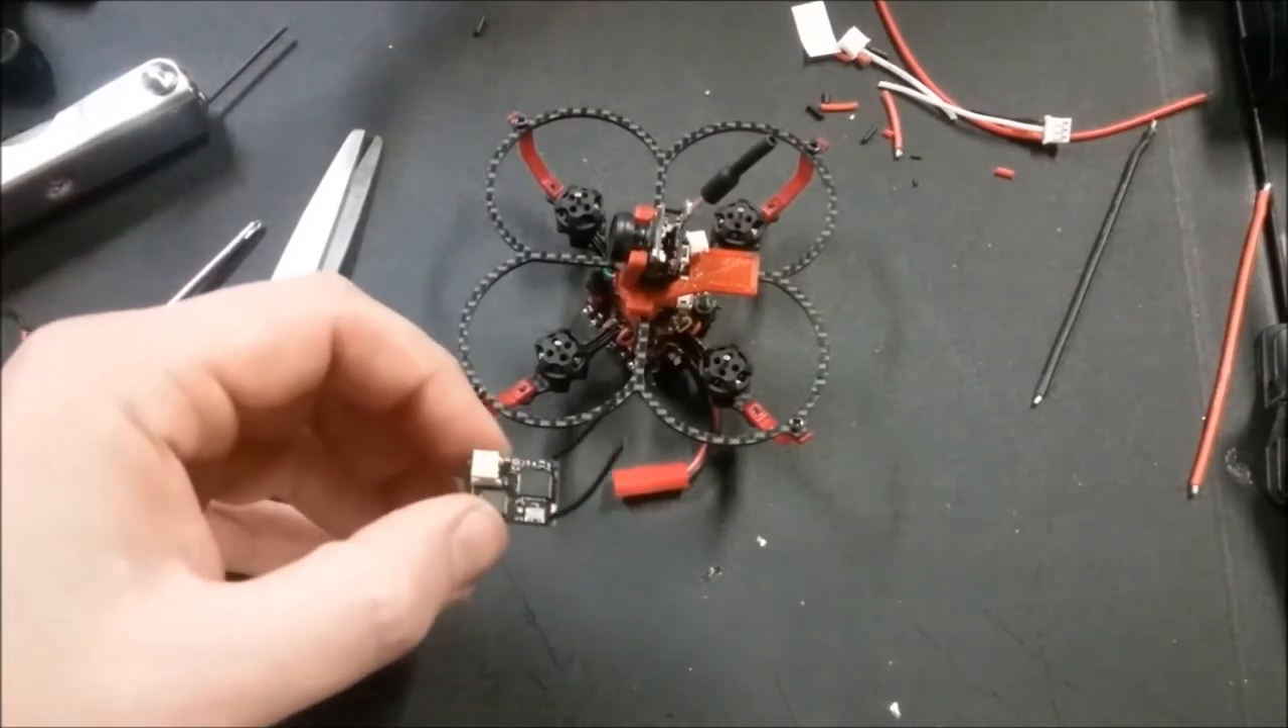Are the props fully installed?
No.